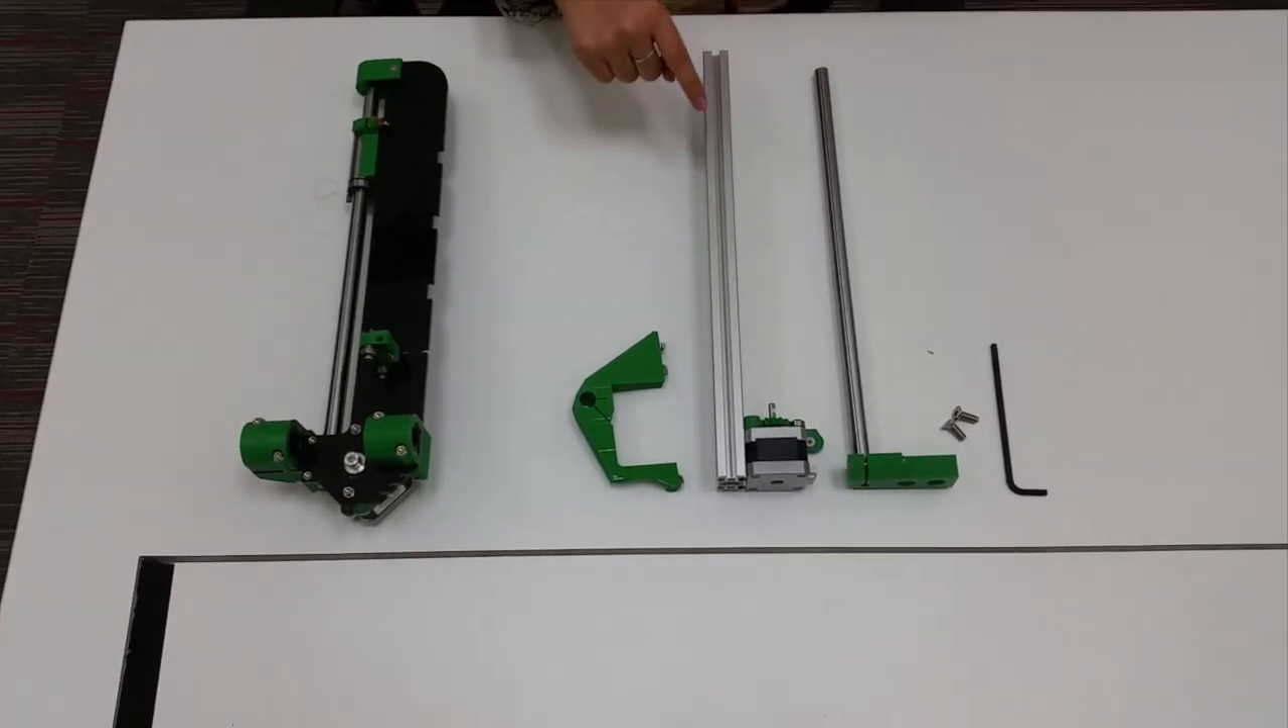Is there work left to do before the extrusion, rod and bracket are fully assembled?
Yes.